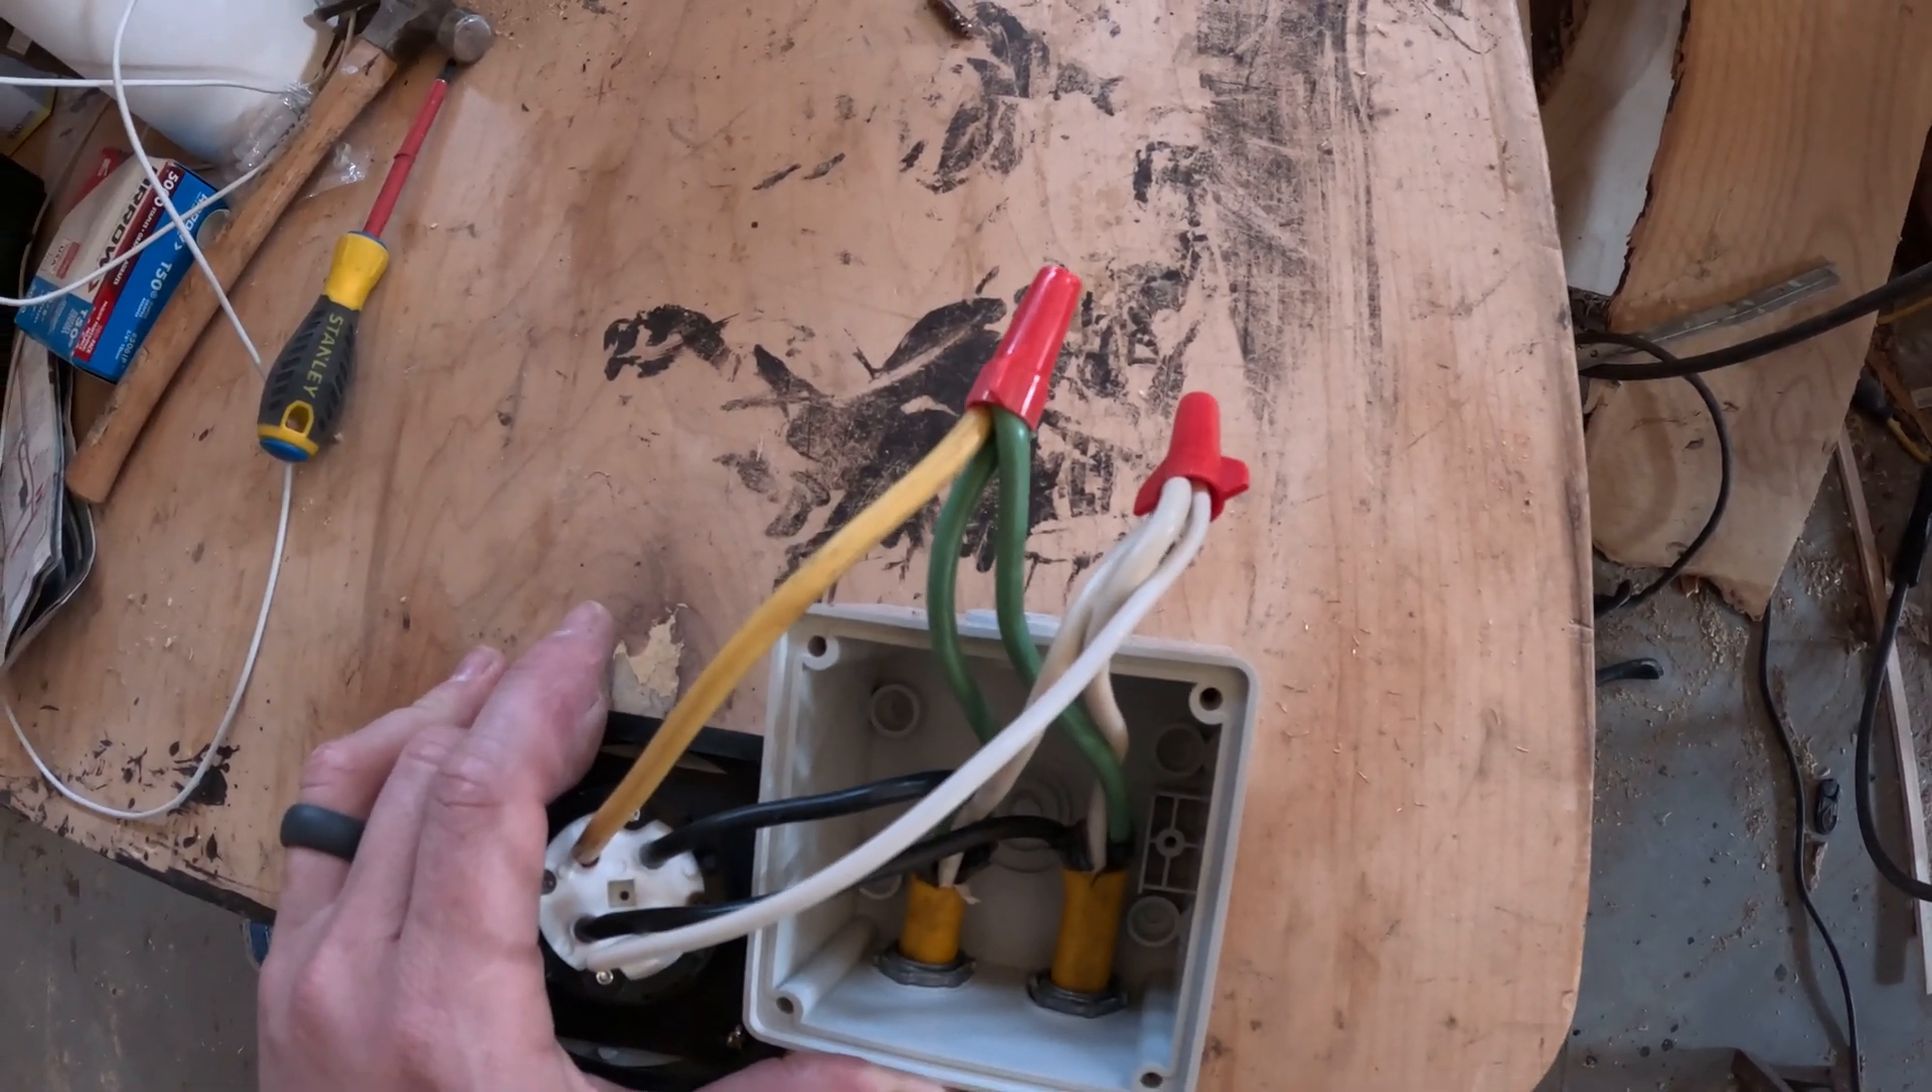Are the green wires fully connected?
Yes.